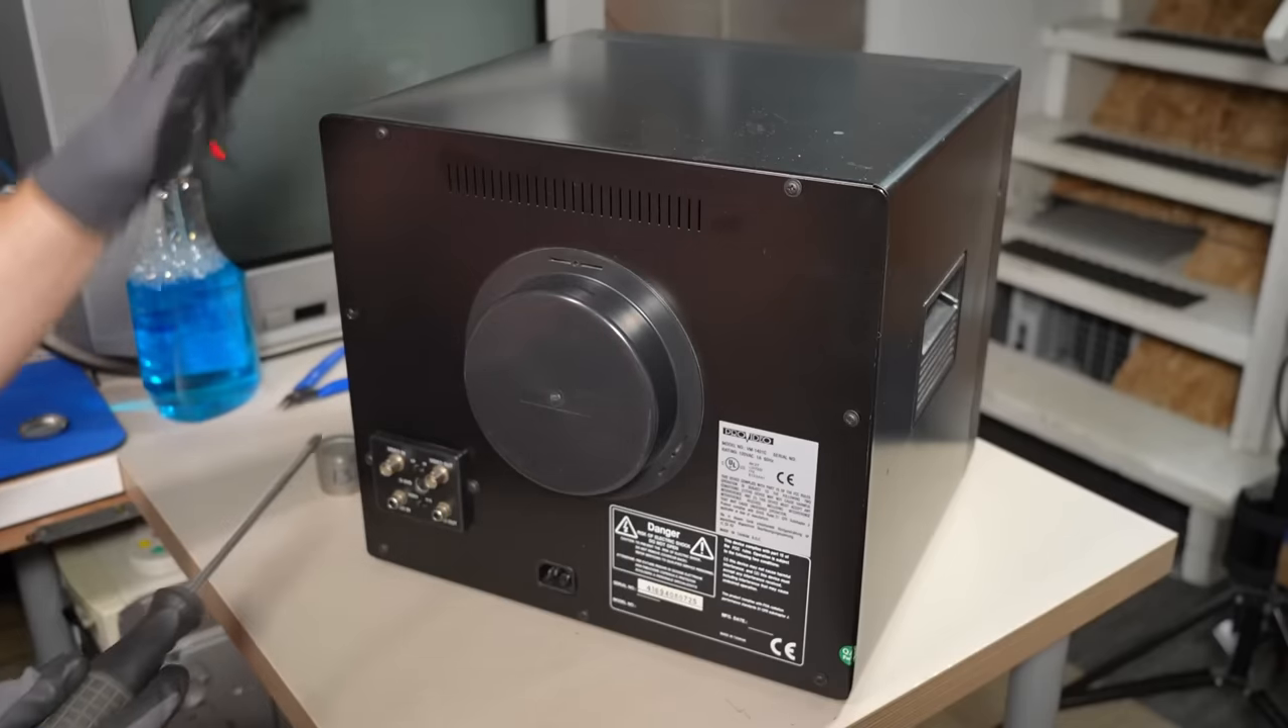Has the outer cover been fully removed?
No.